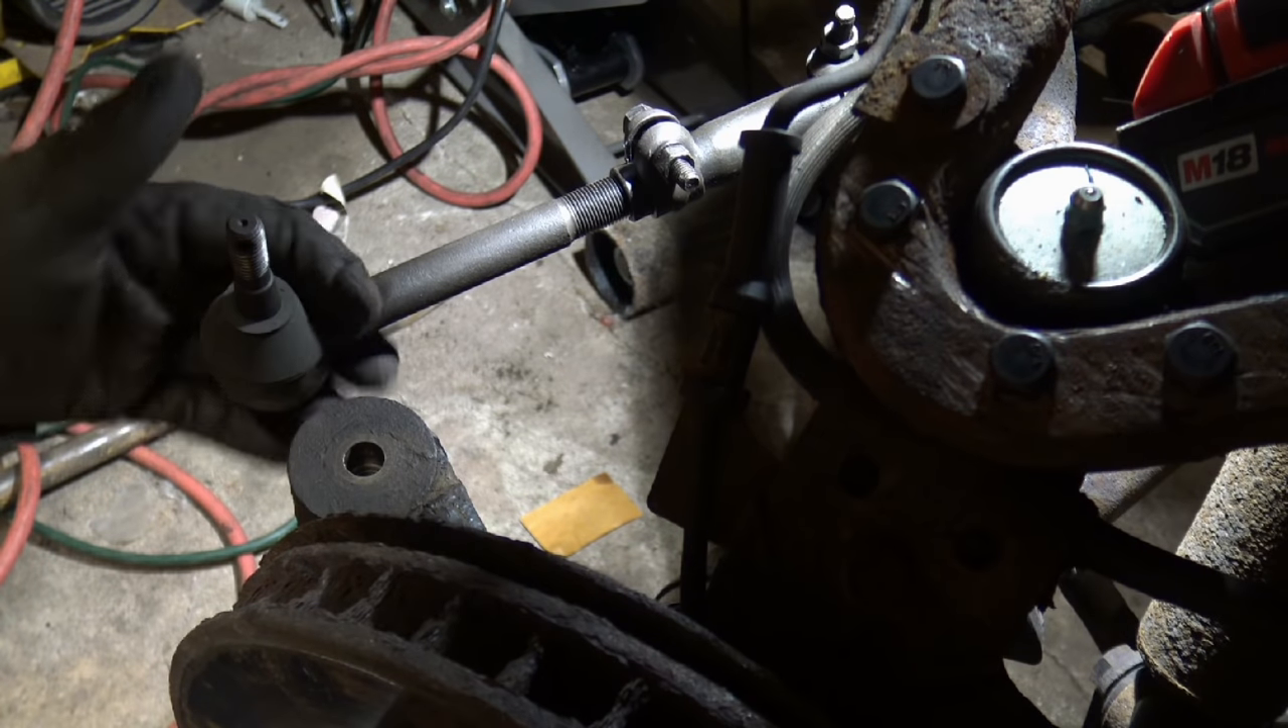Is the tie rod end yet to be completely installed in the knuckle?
Yes.